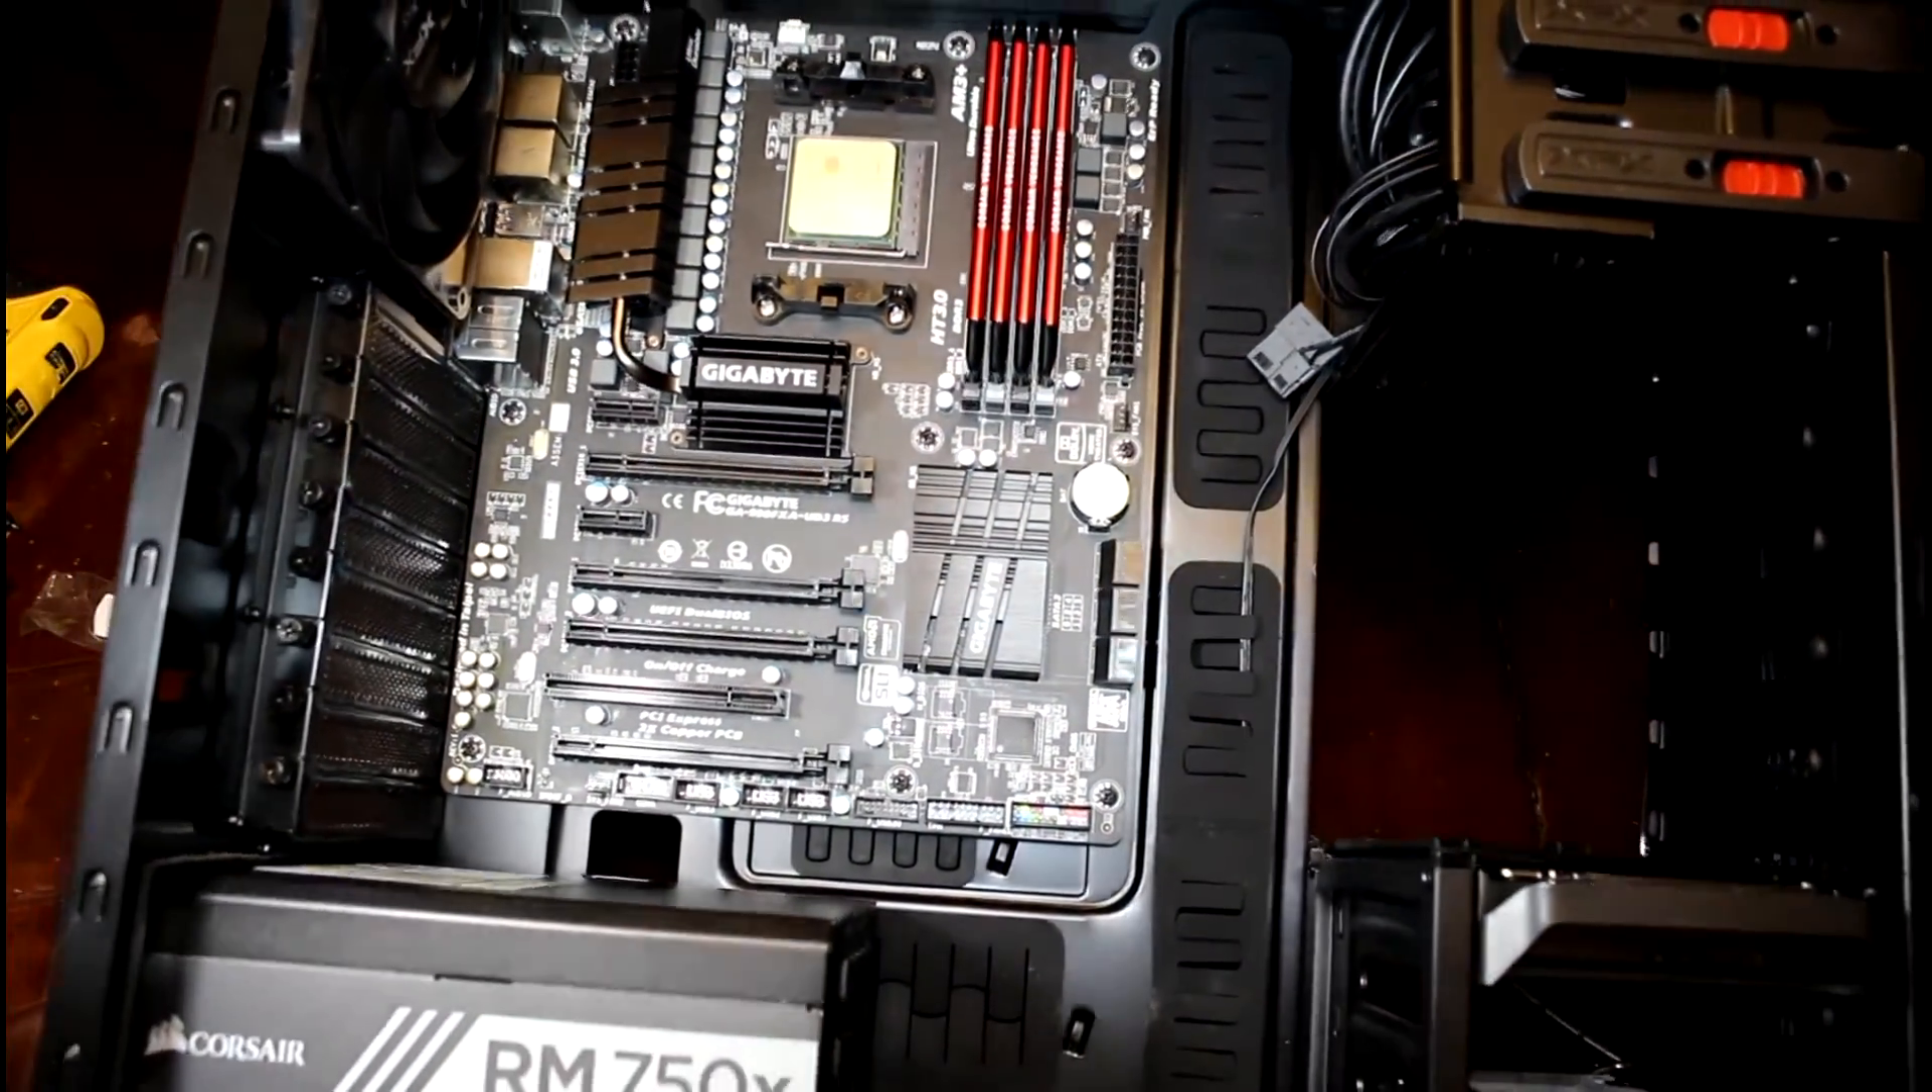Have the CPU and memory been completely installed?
Yes.